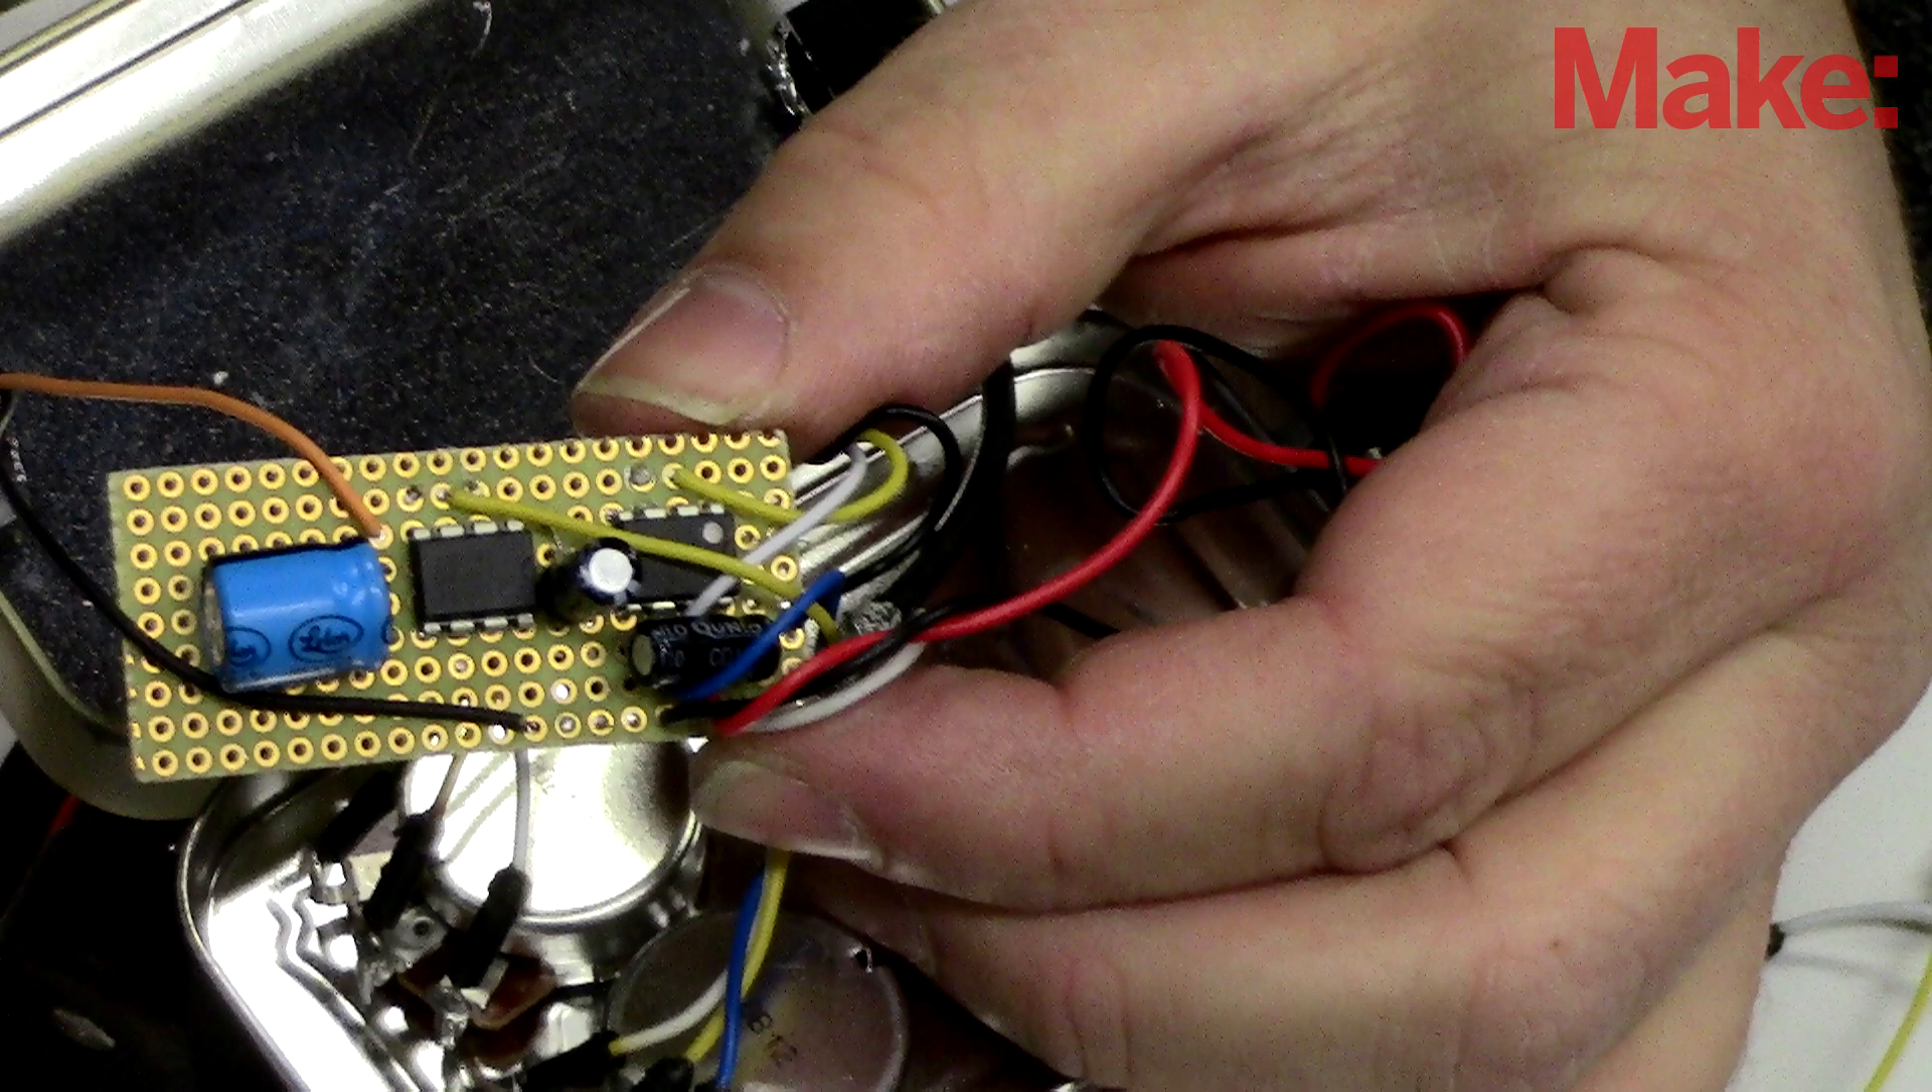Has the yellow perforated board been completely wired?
Yes.